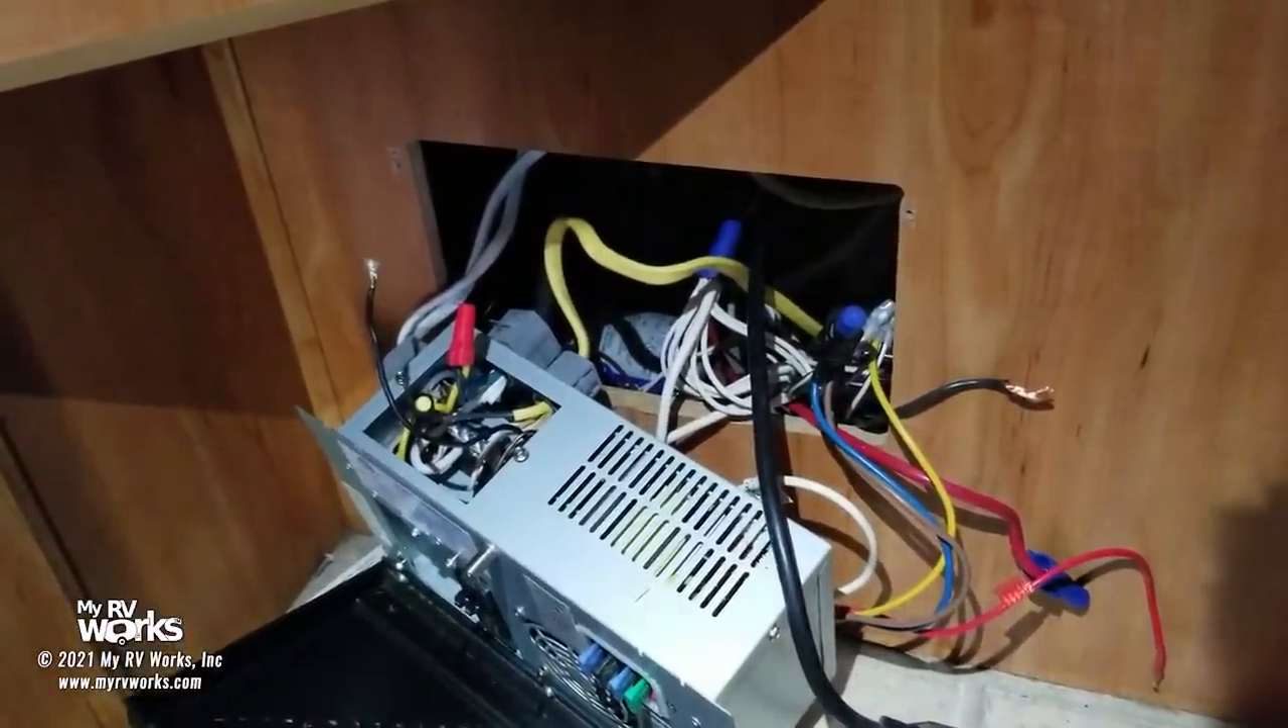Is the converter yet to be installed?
Yes.